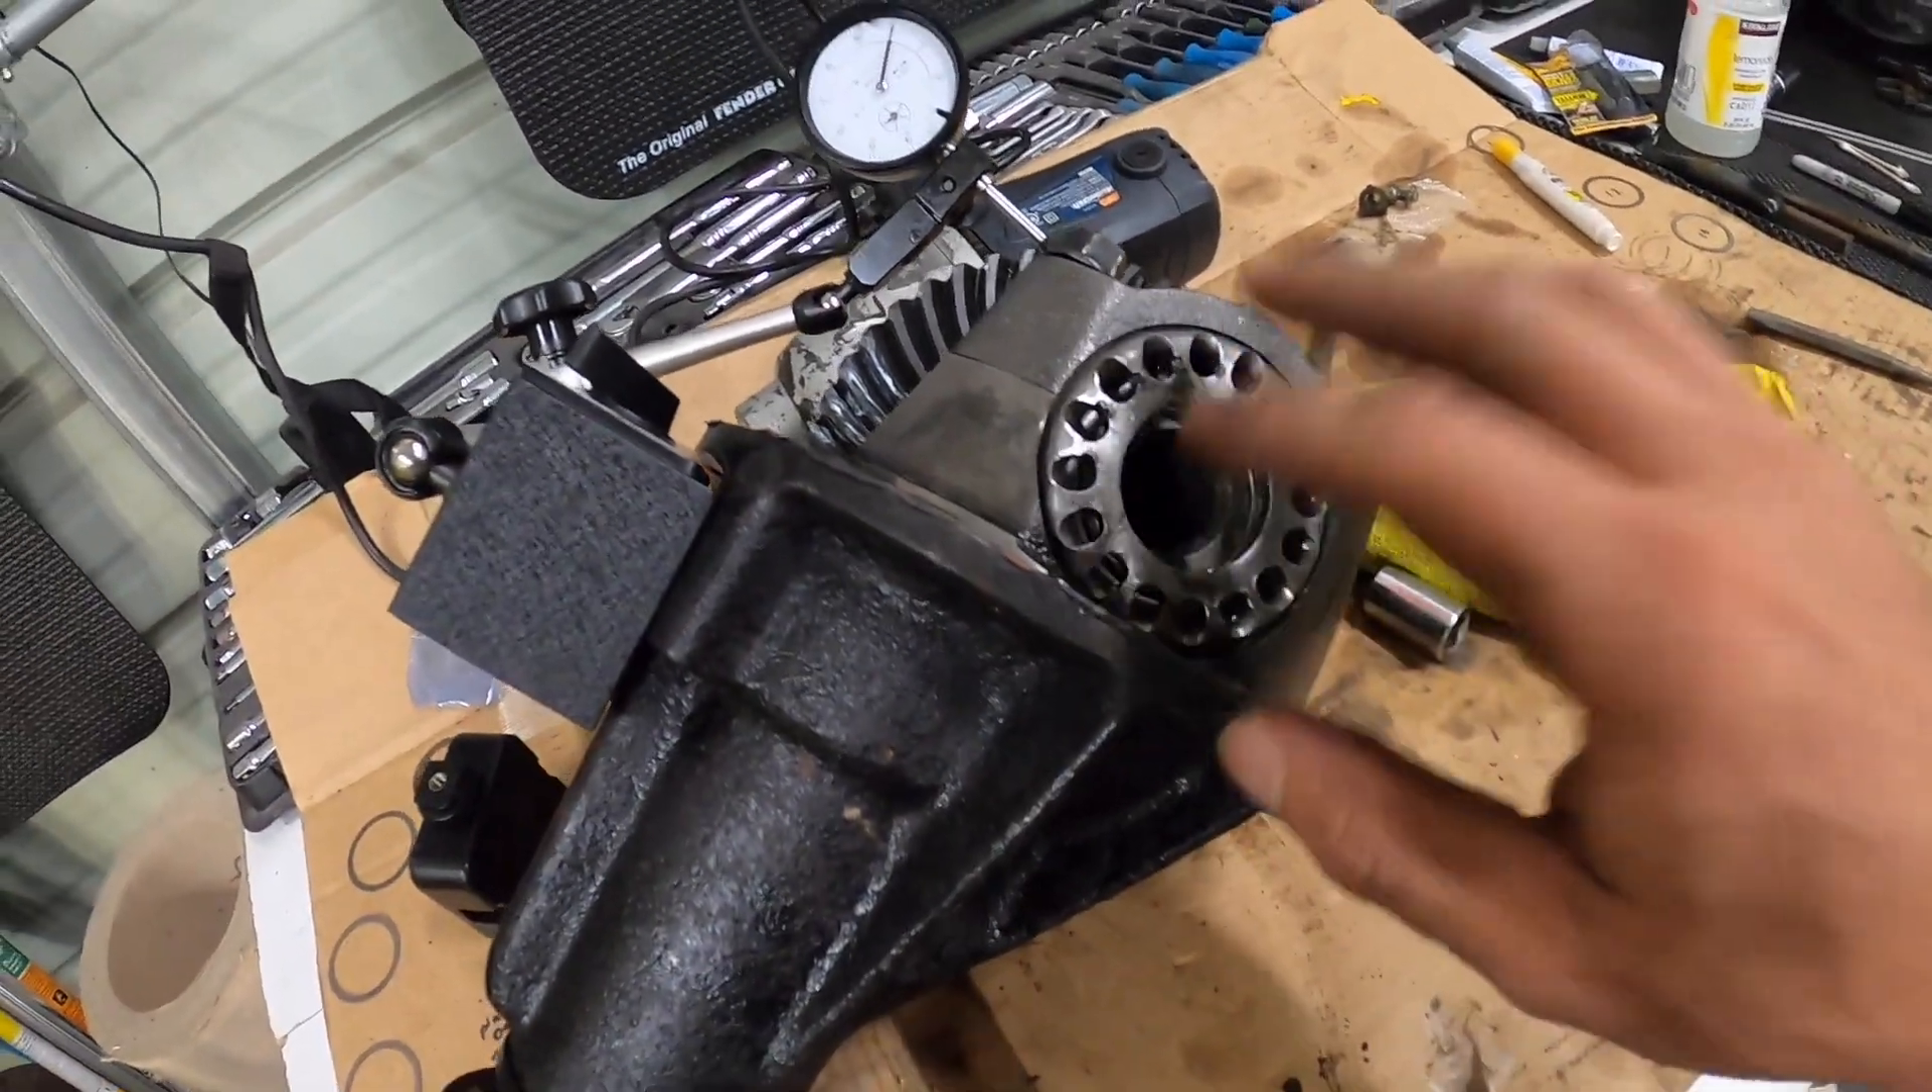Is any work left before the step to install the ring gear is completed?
No.